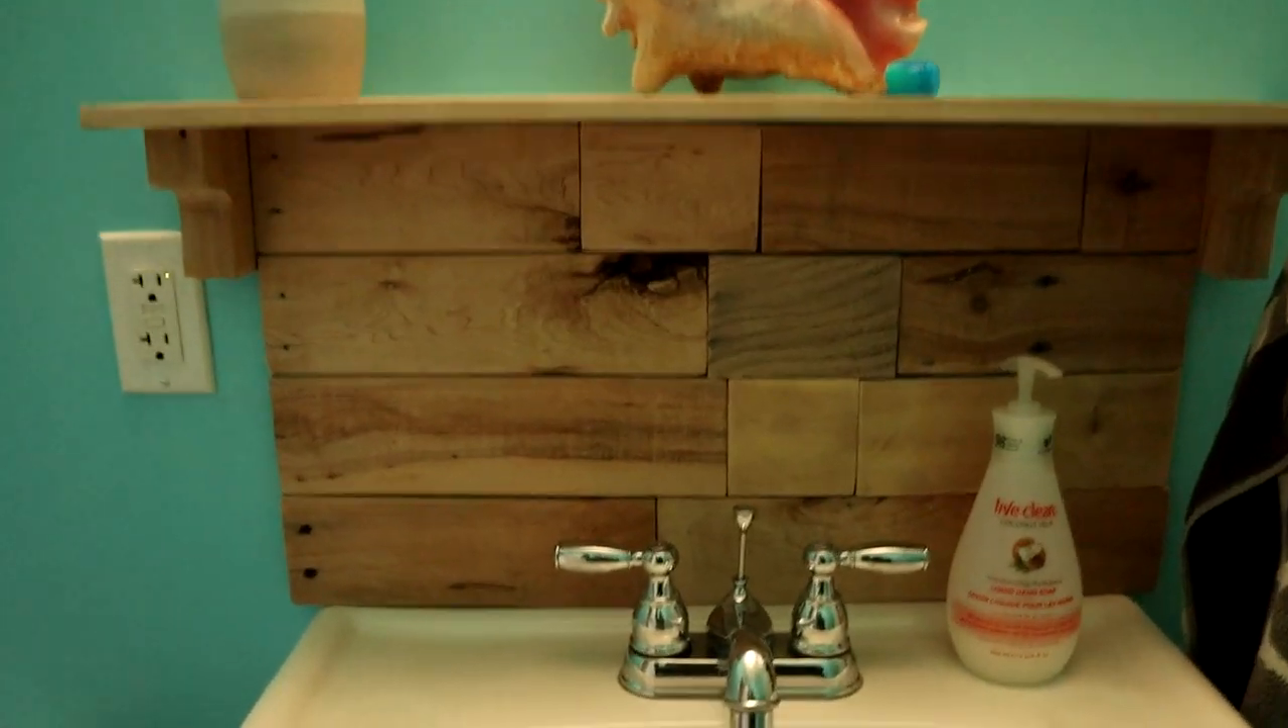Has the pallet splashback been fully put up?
Yes.